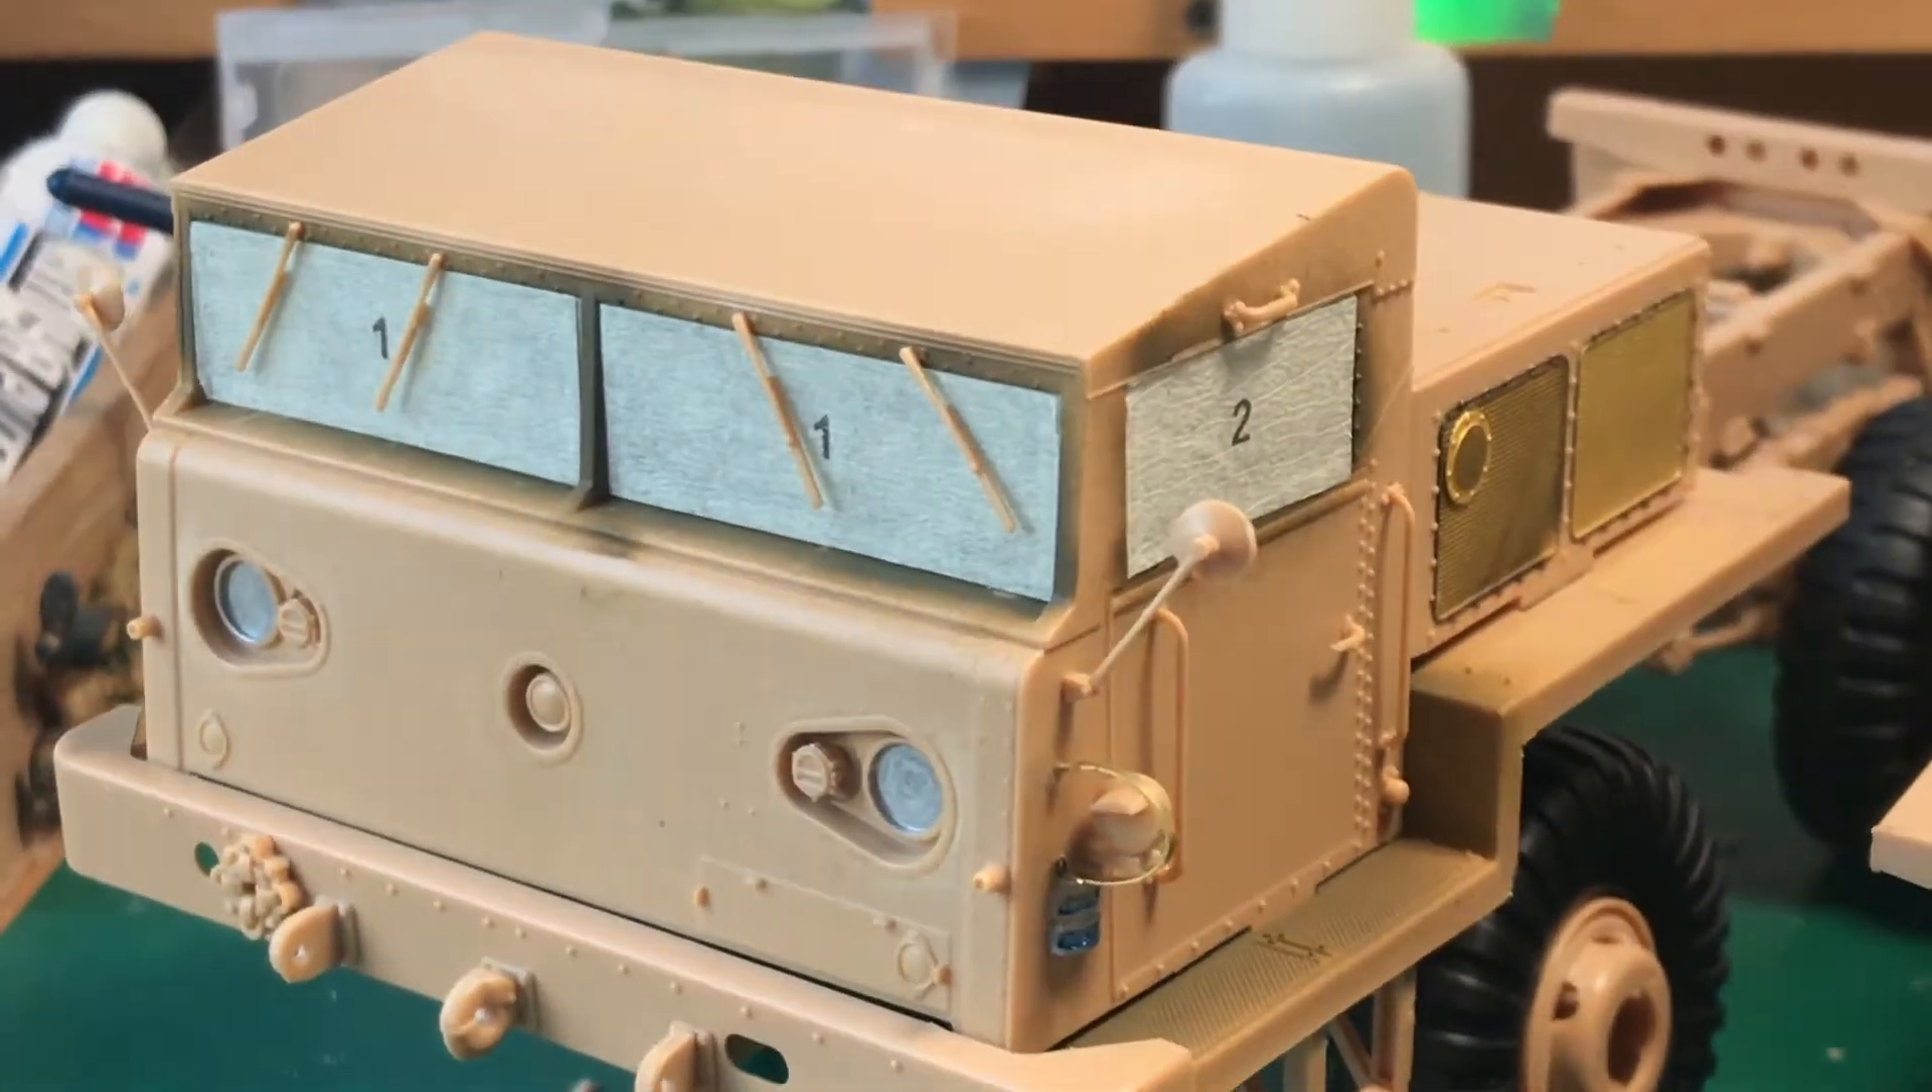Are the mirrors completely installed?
Yes.